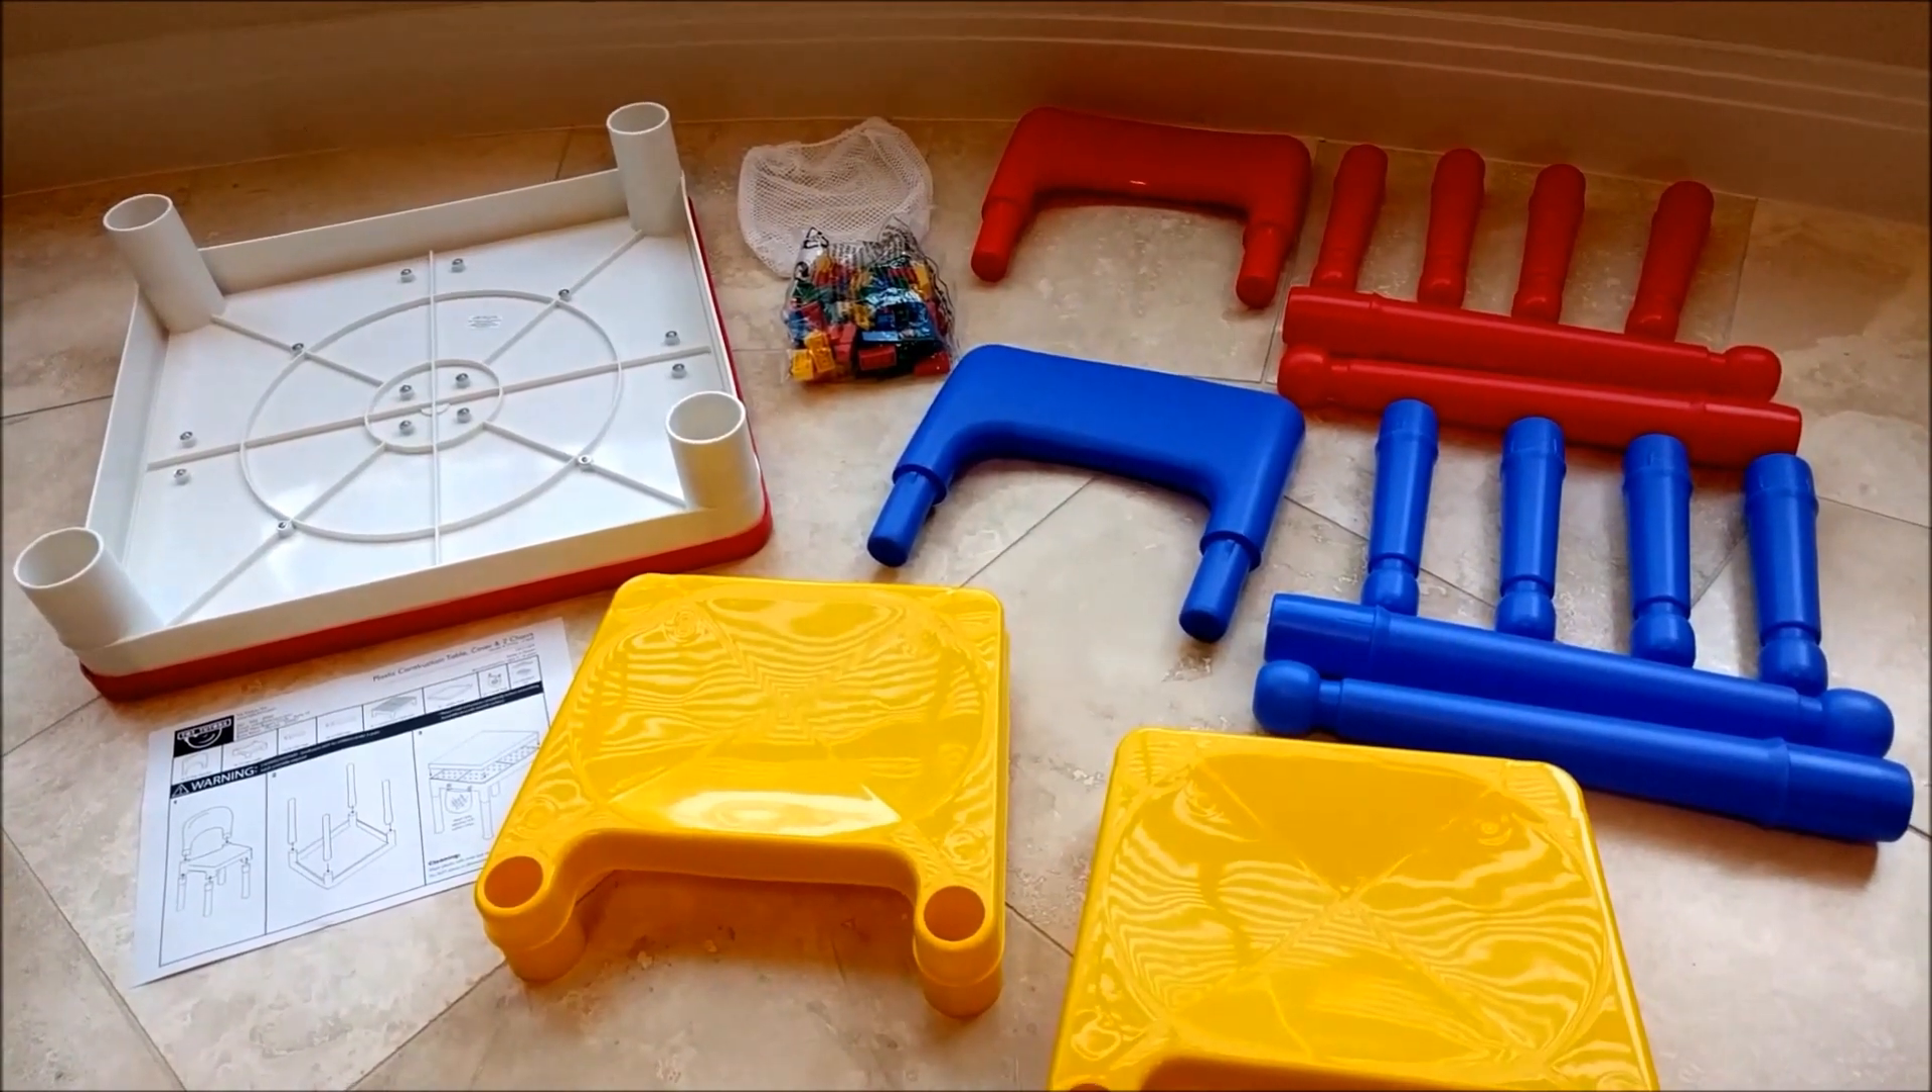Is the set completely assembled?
No.